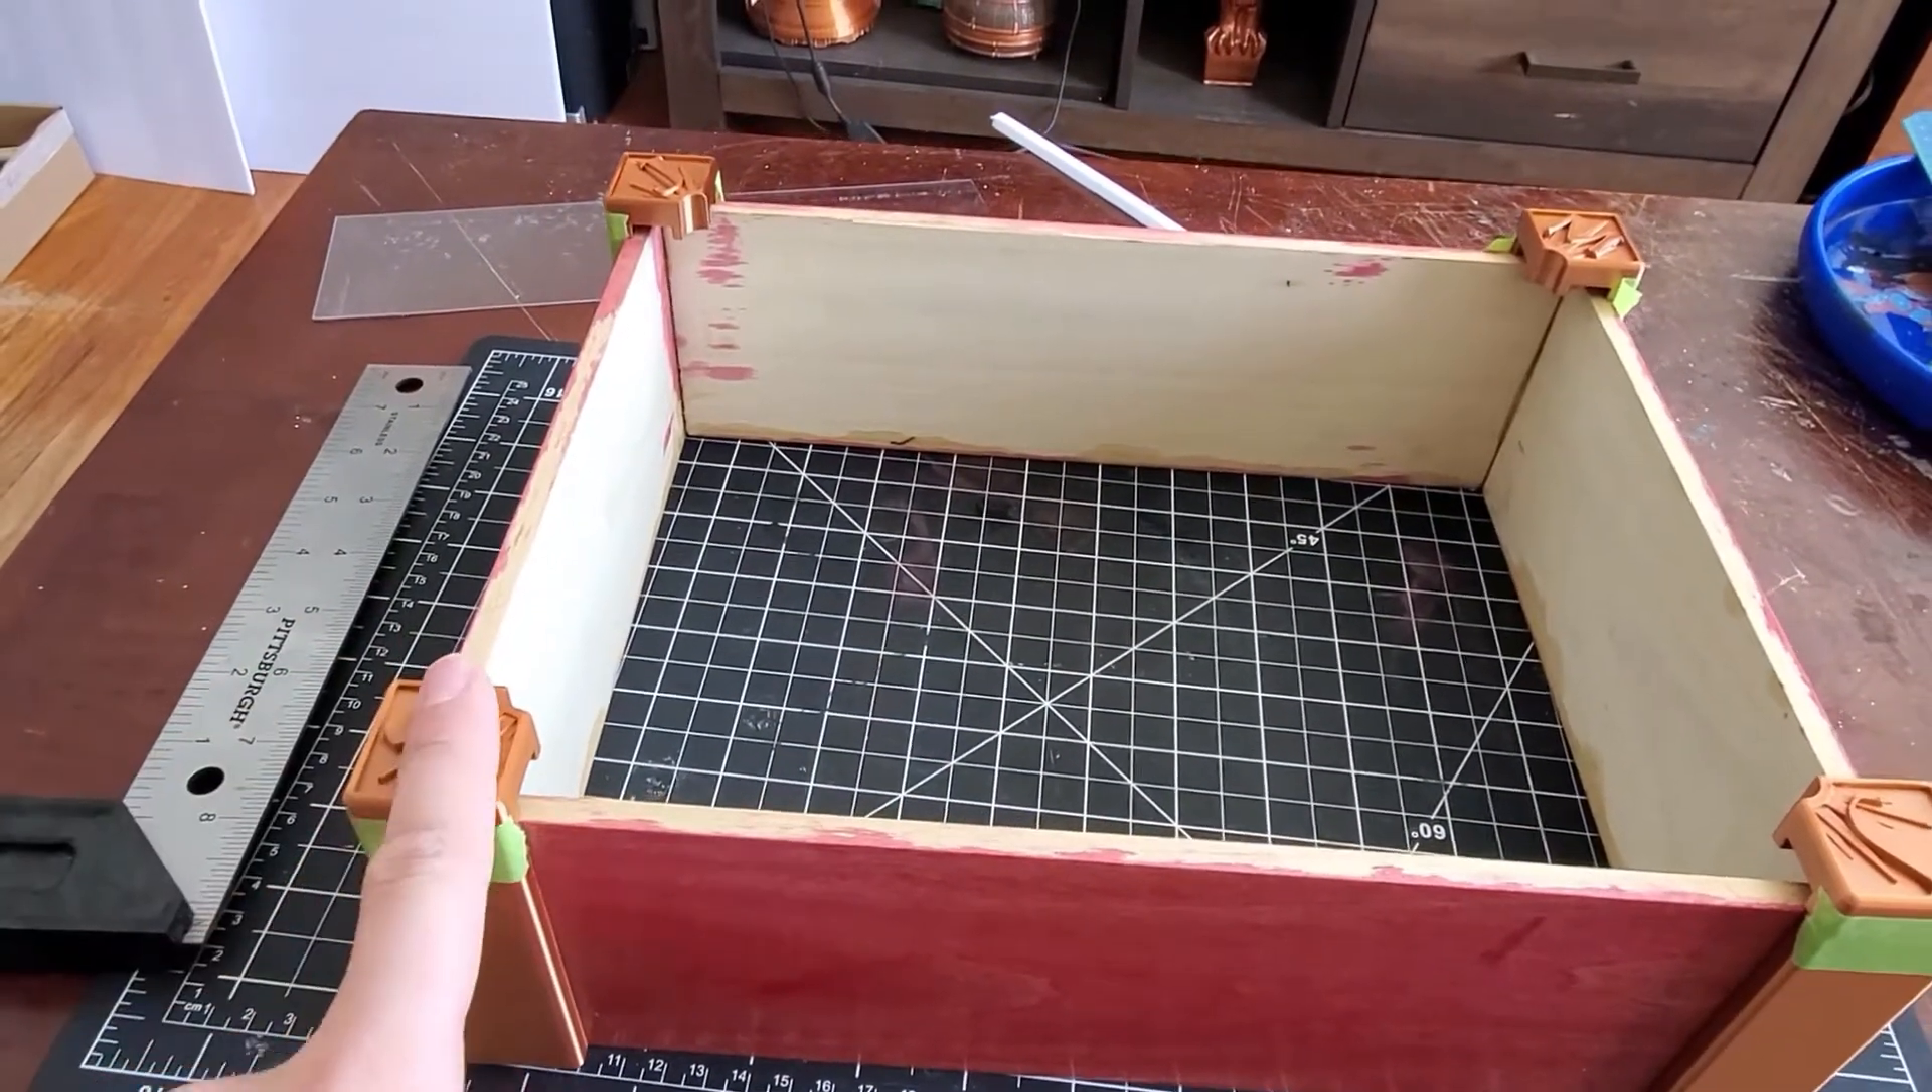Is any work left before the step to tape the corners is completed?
No.